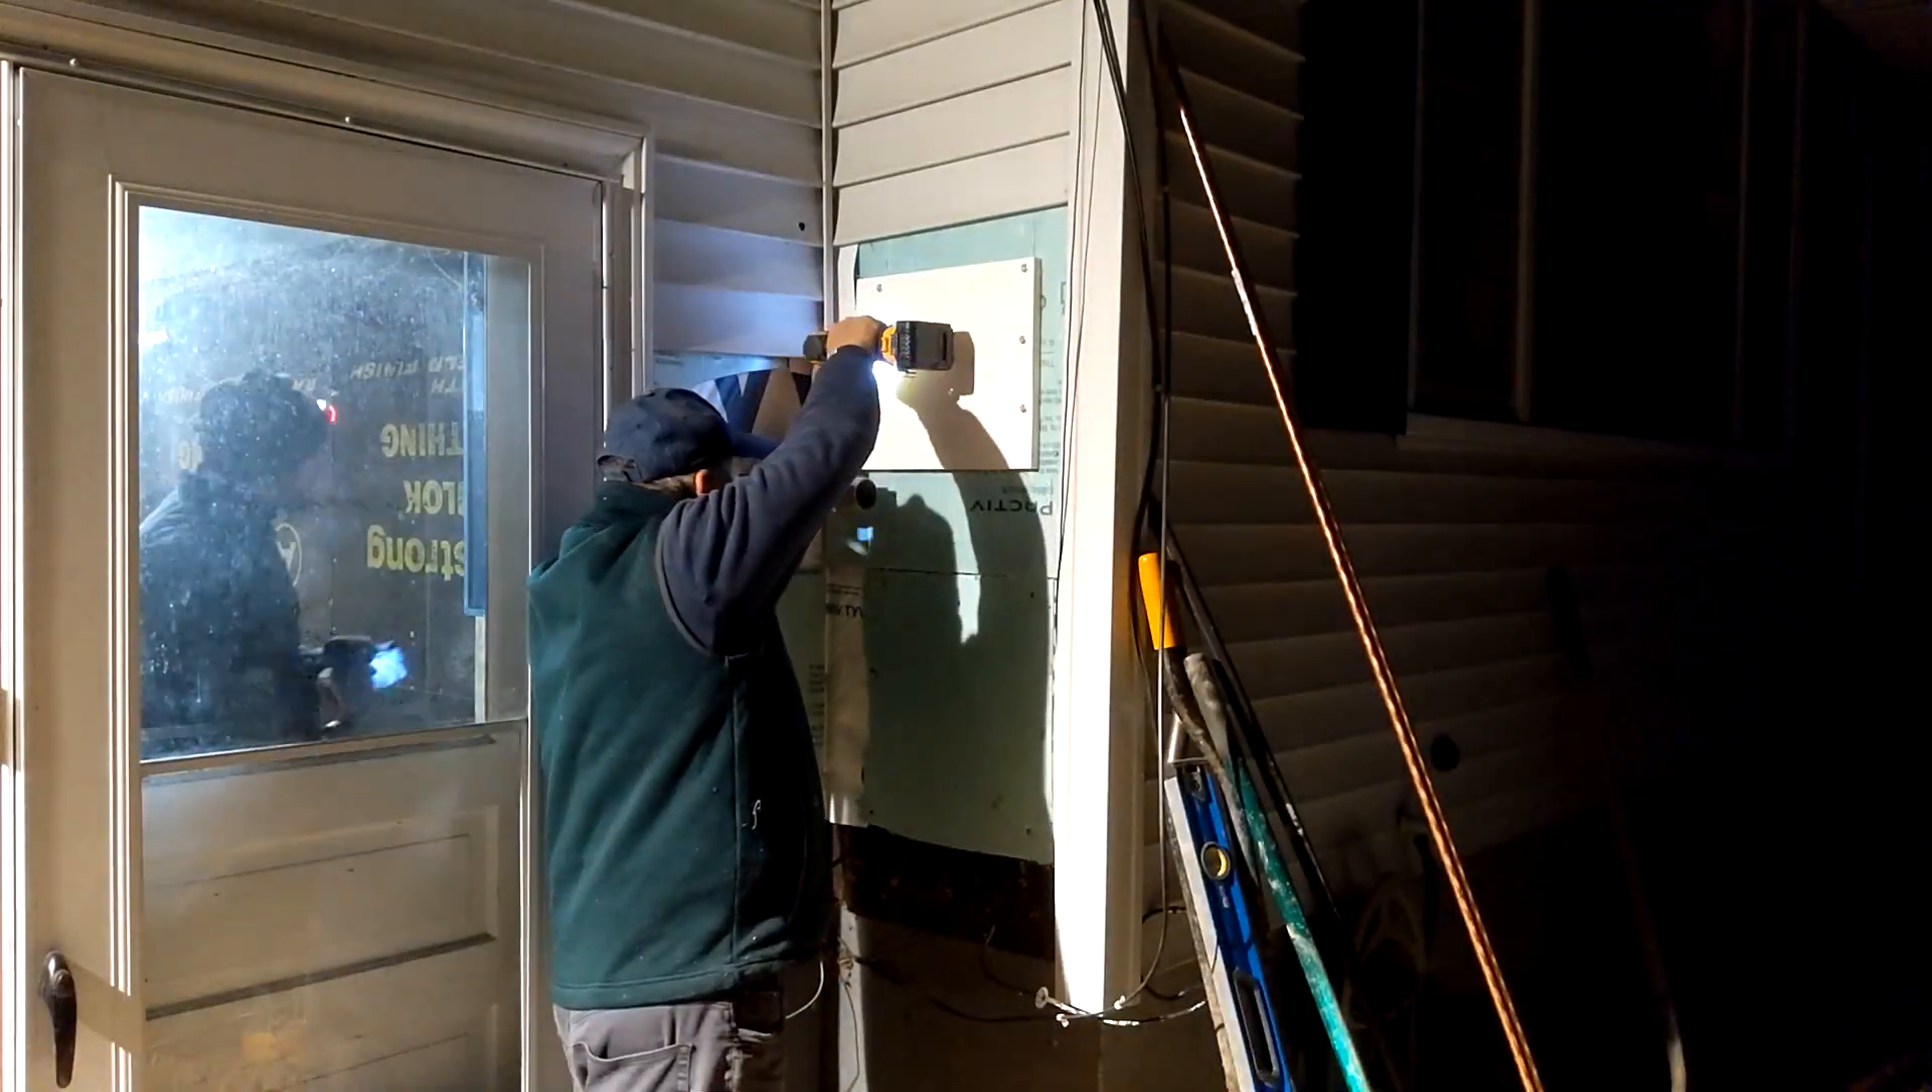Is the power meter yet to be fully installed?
Yes.